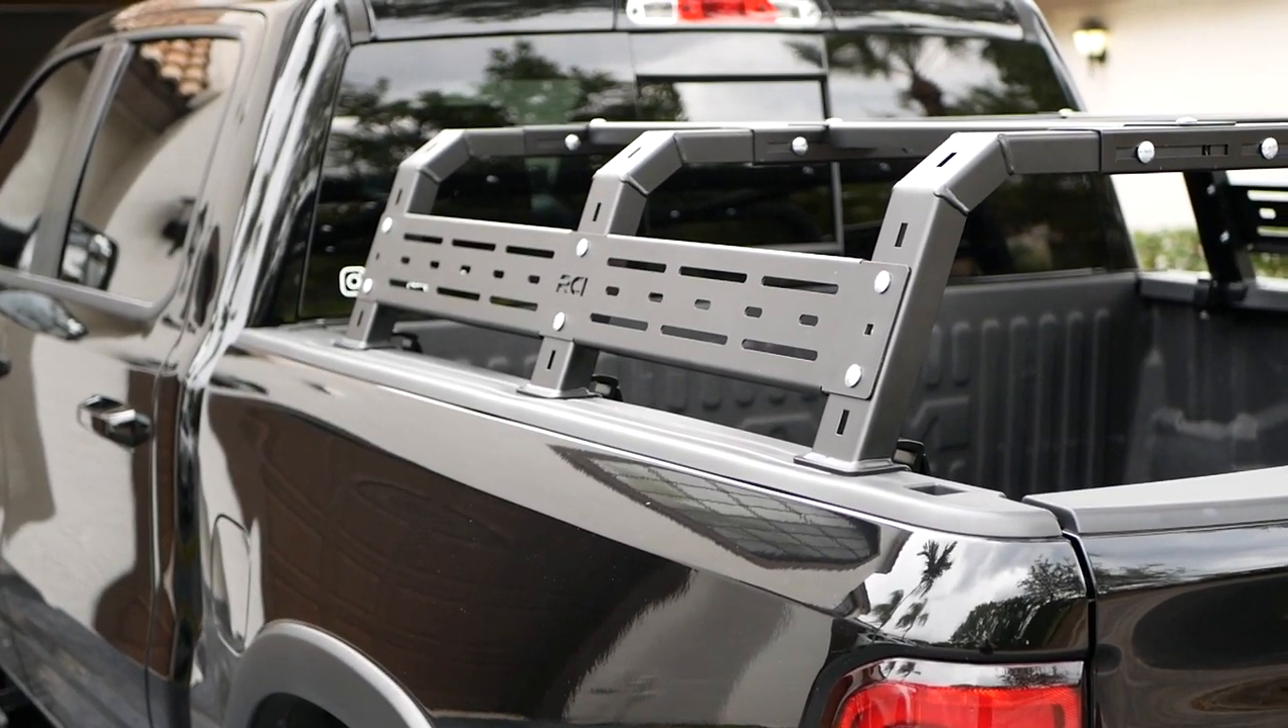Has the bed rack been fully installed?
Yes.